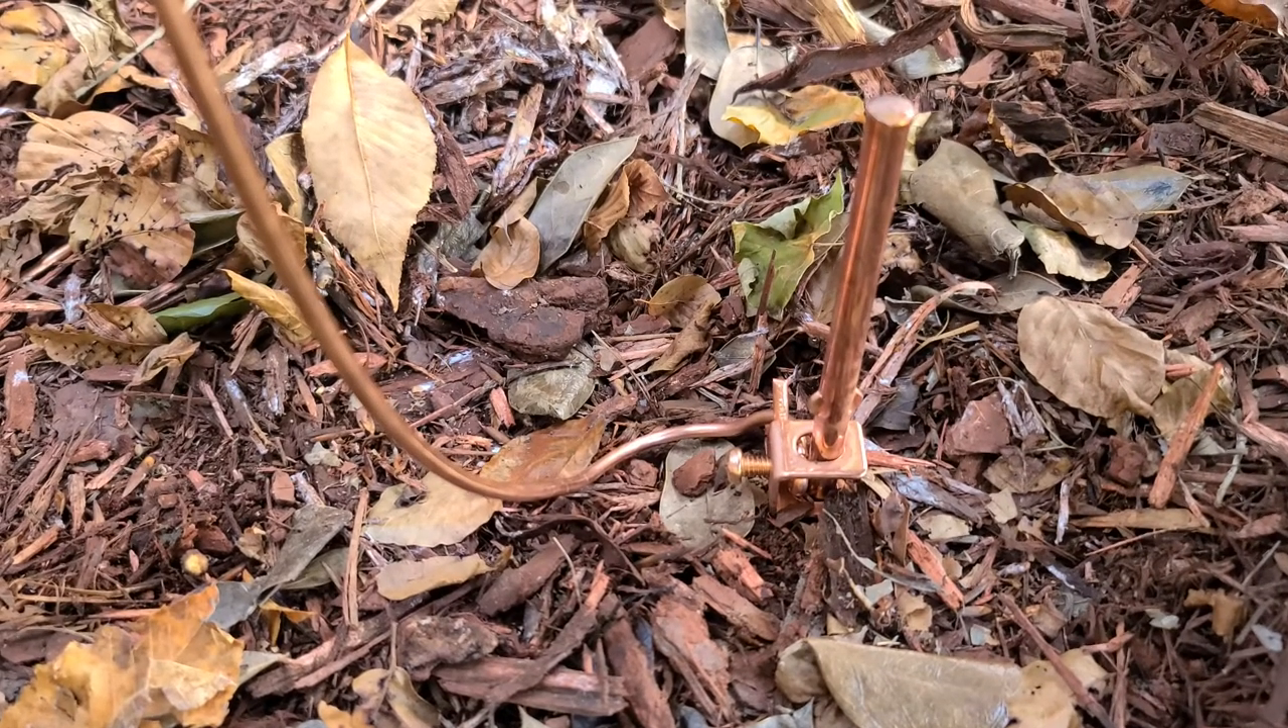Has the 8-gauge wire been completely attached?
Yes.